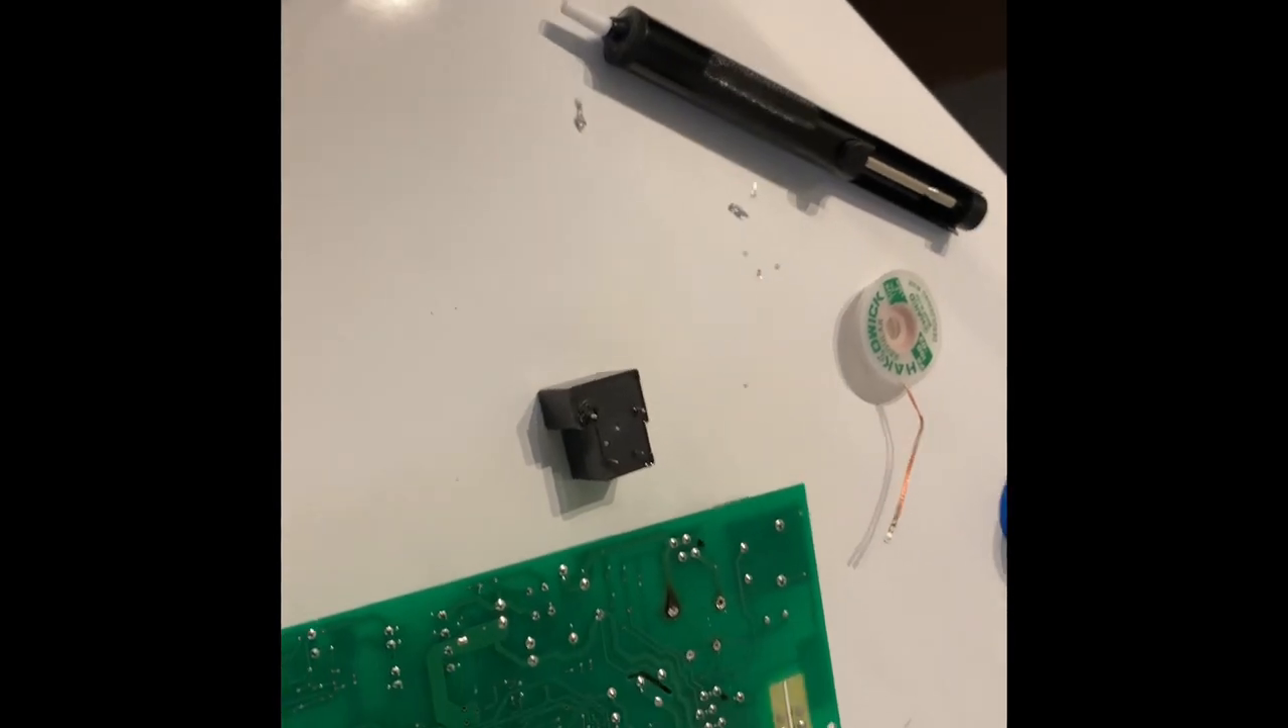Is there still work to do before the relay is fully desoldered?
No.